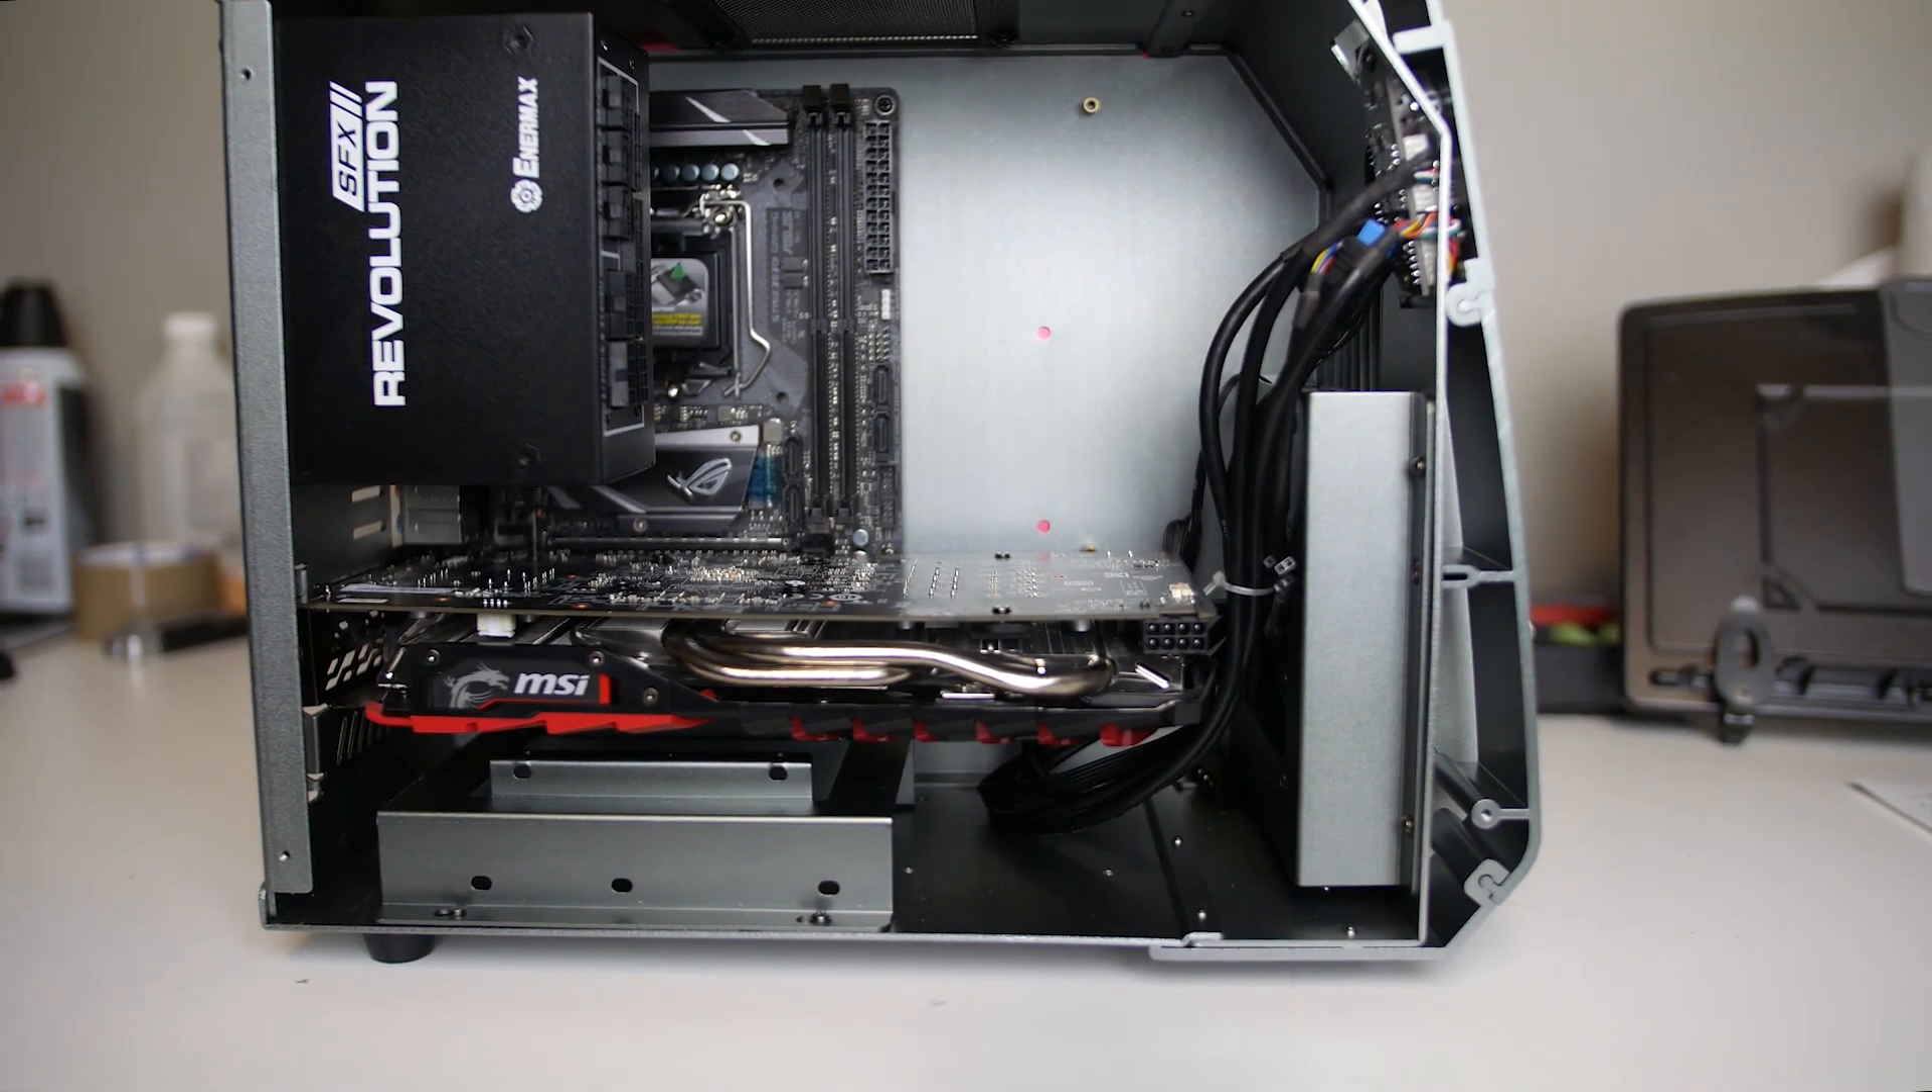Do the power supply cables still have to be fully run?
Yes.